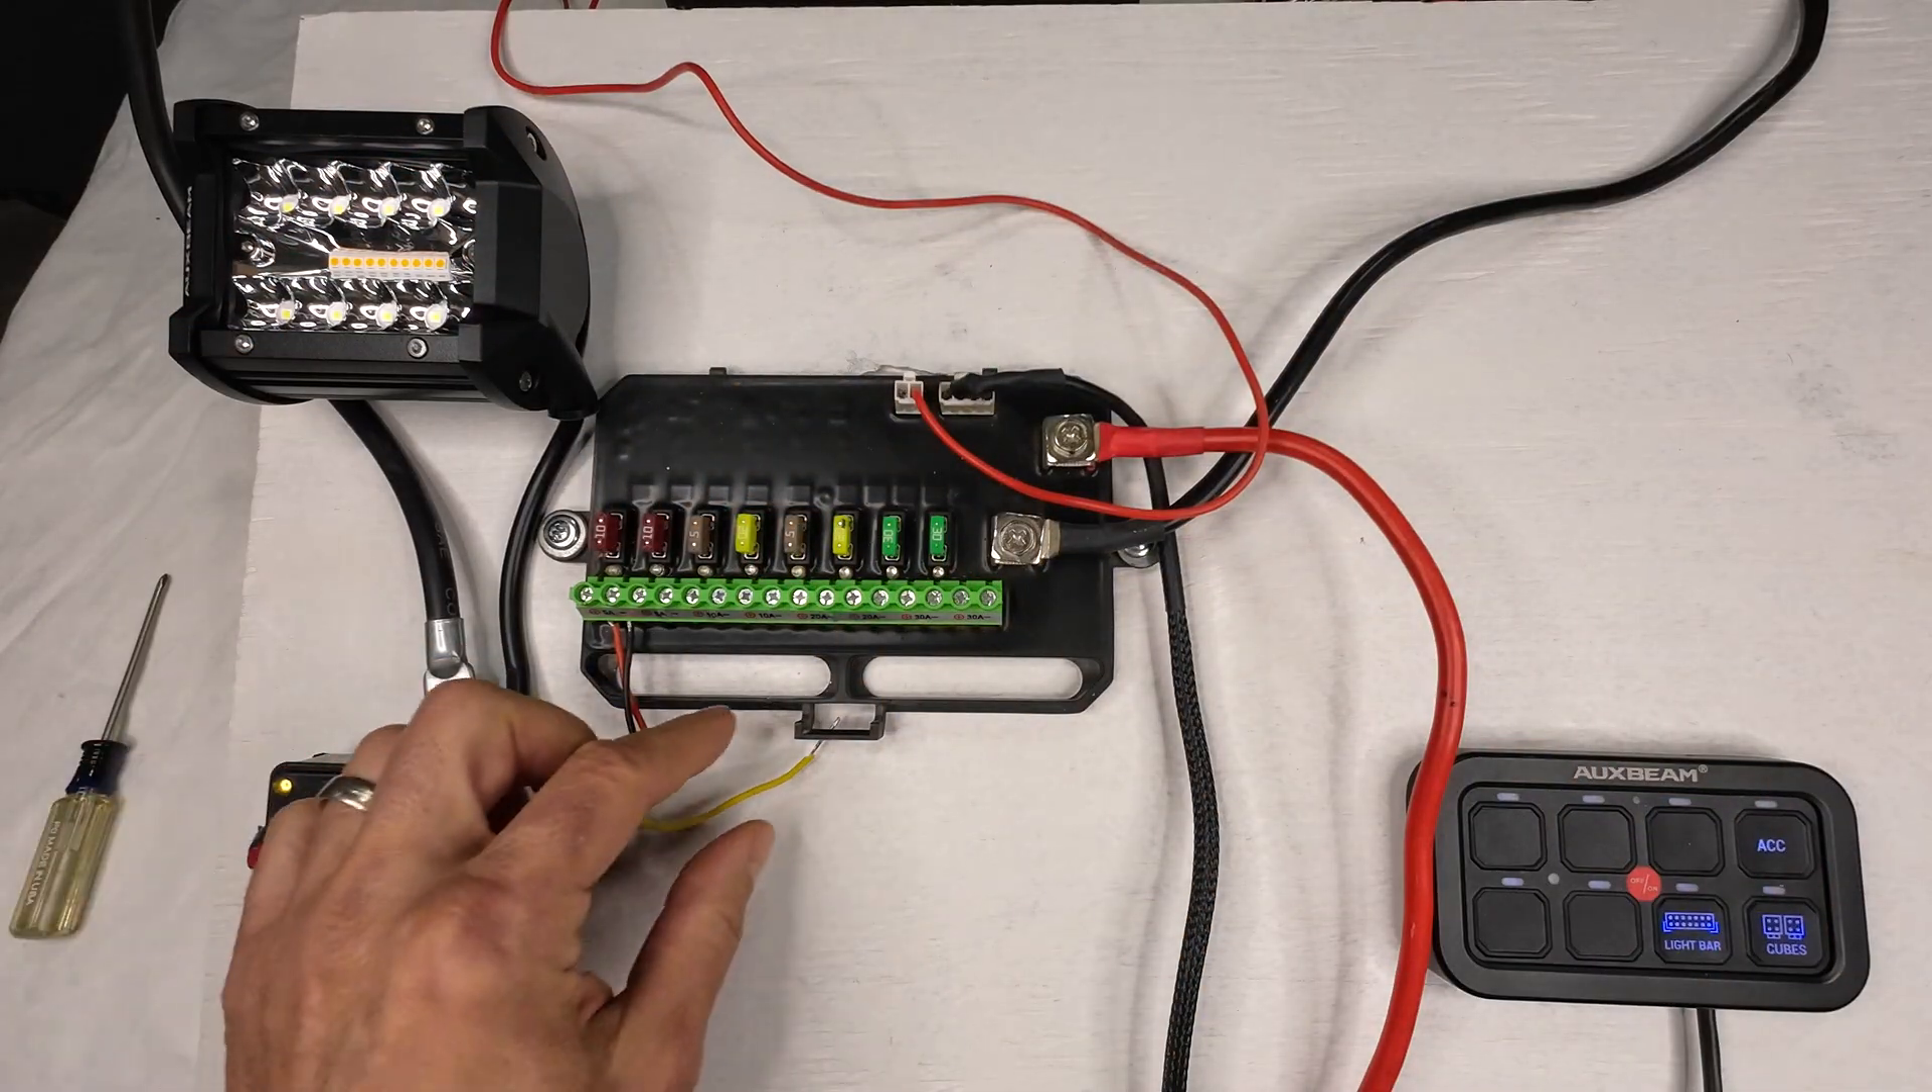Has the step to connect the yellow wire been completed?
No.